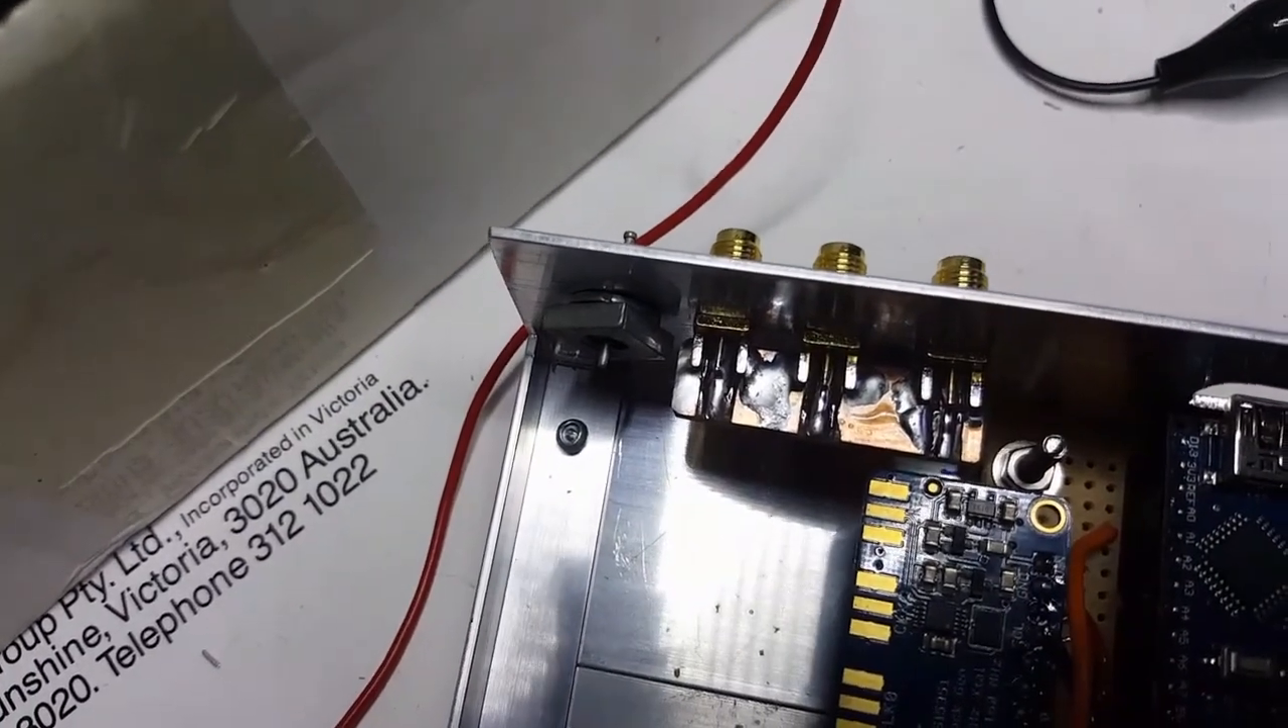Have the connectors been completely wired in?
No.